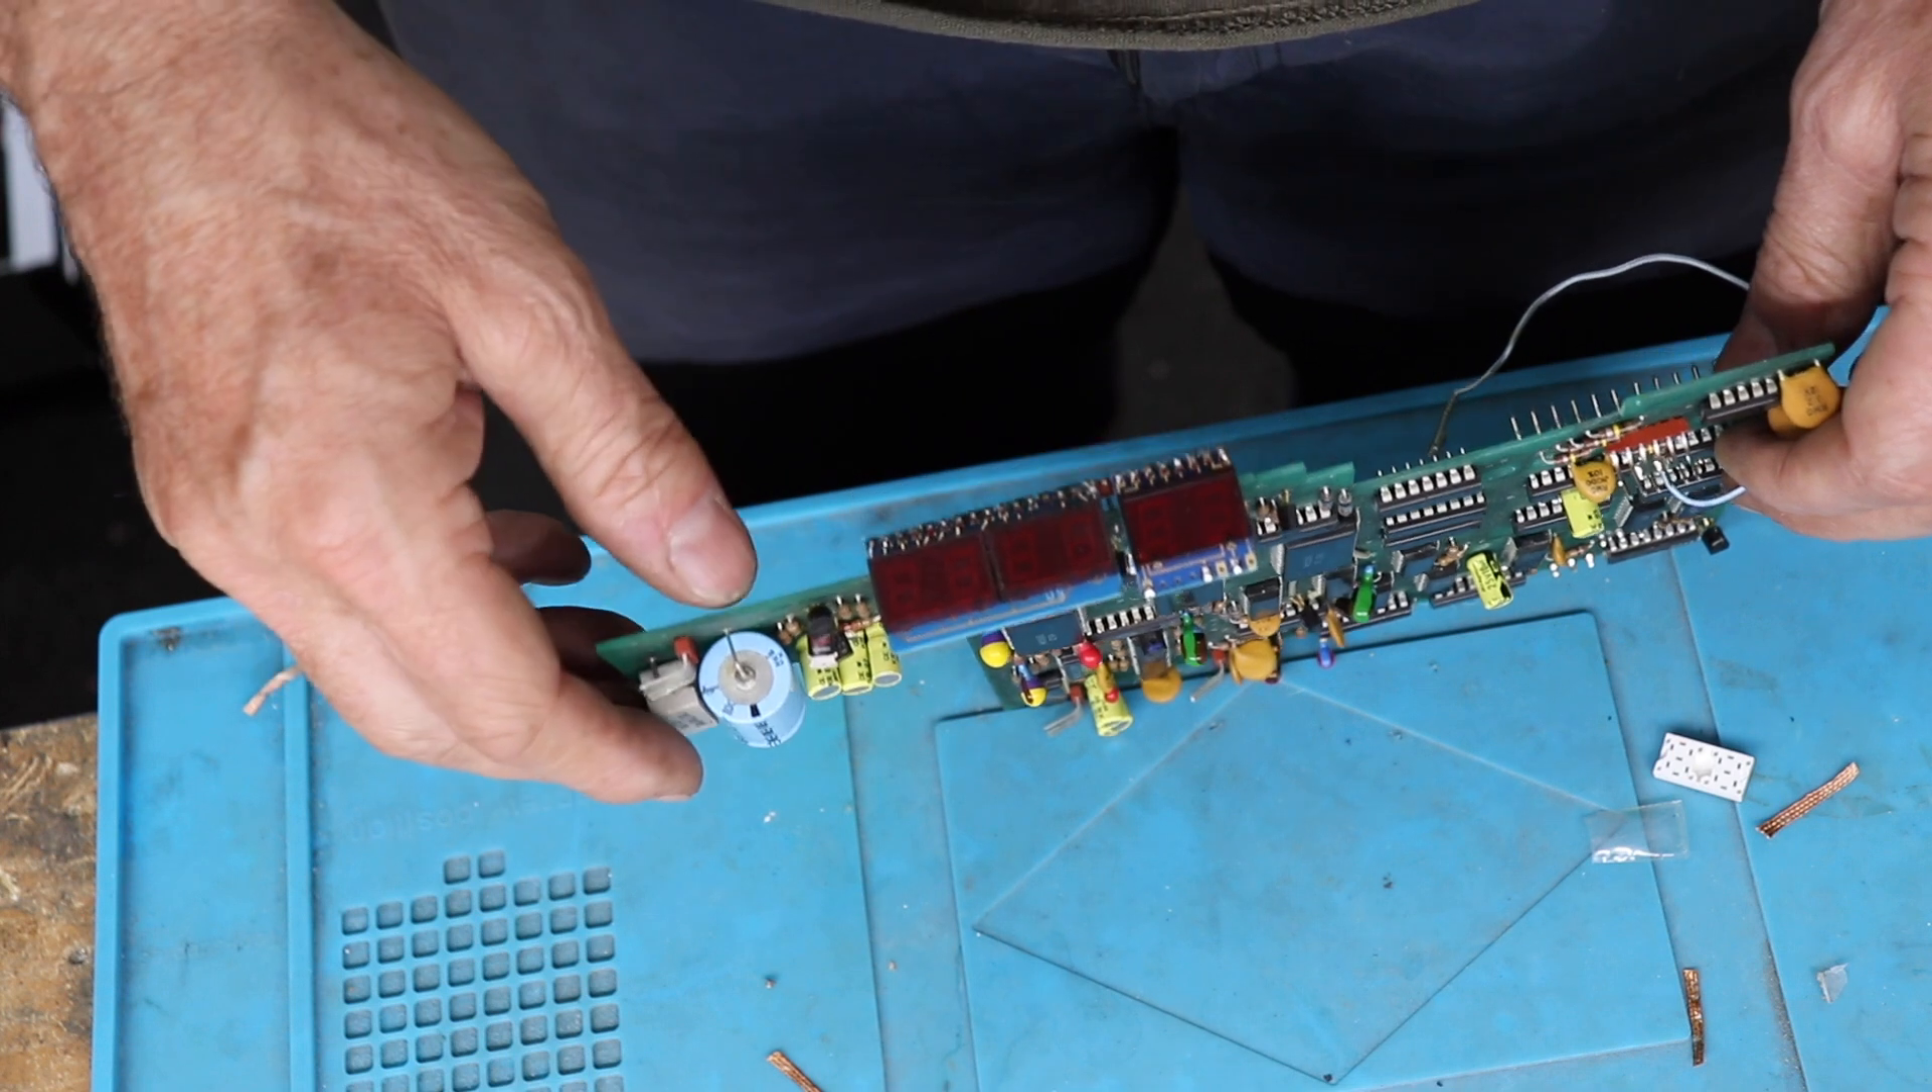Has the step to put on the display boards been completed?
Yes.